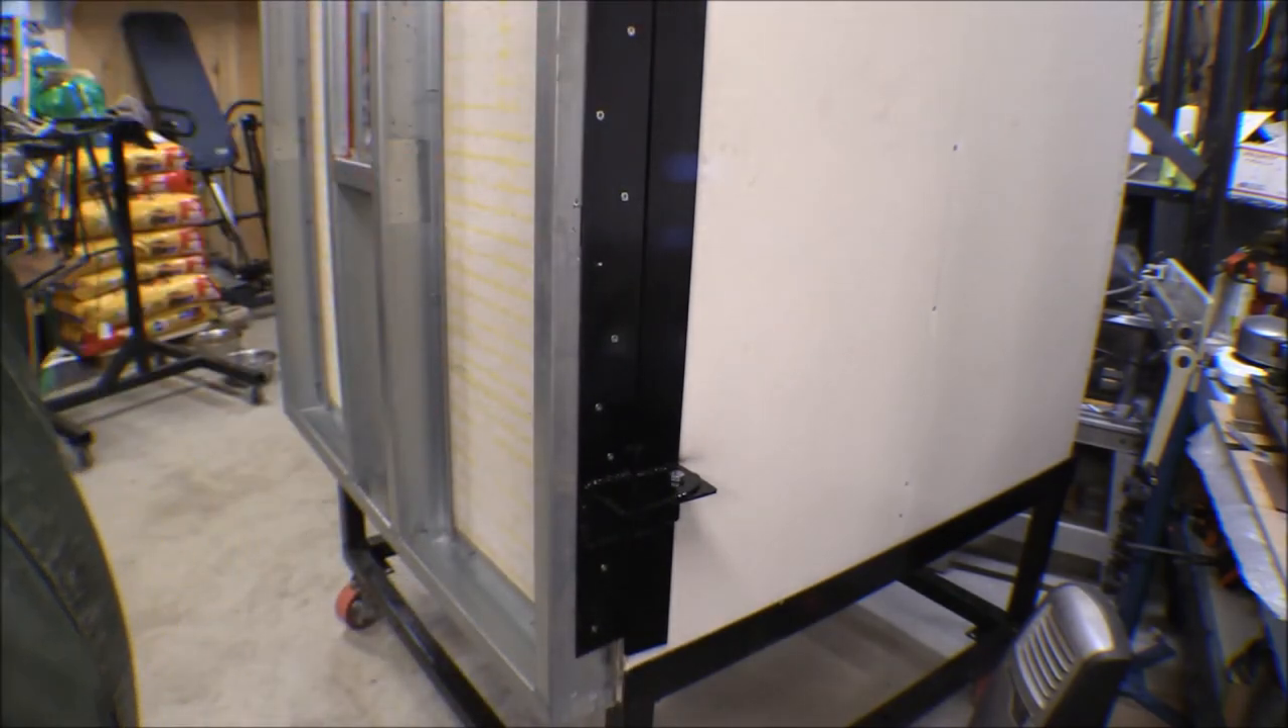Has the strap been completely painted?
Yes.